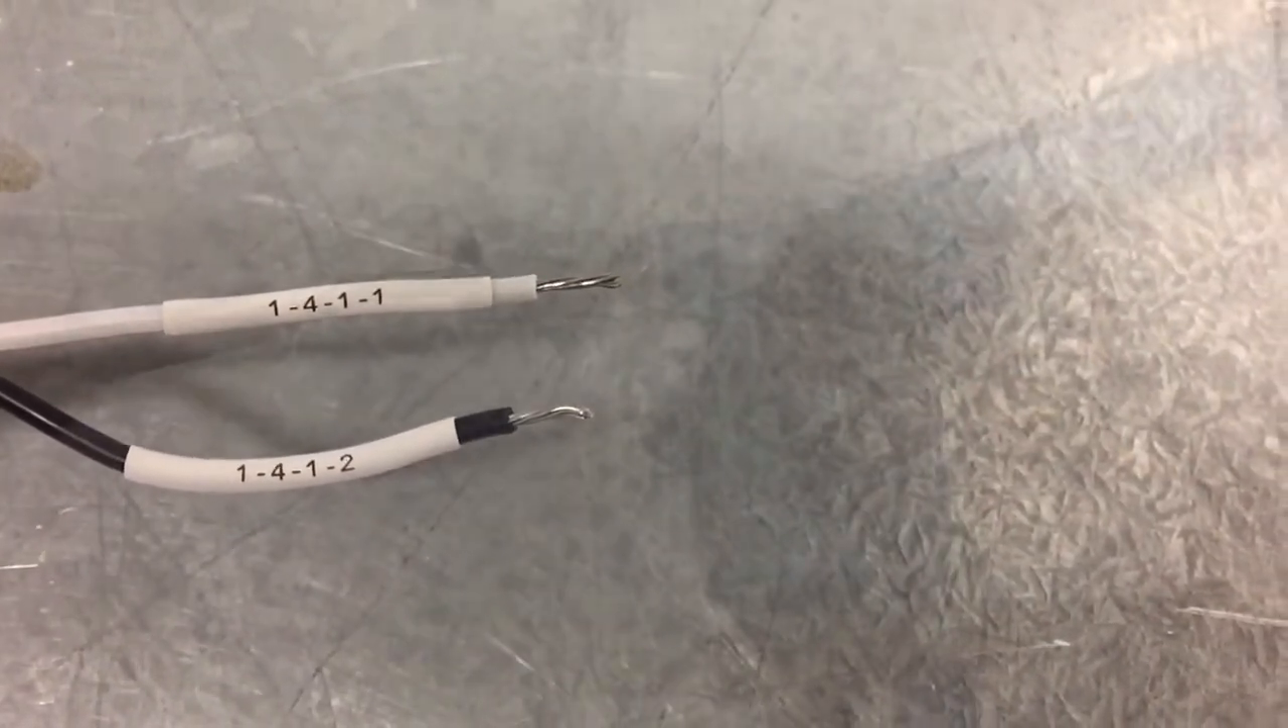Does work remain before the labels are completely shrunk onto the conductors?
No.